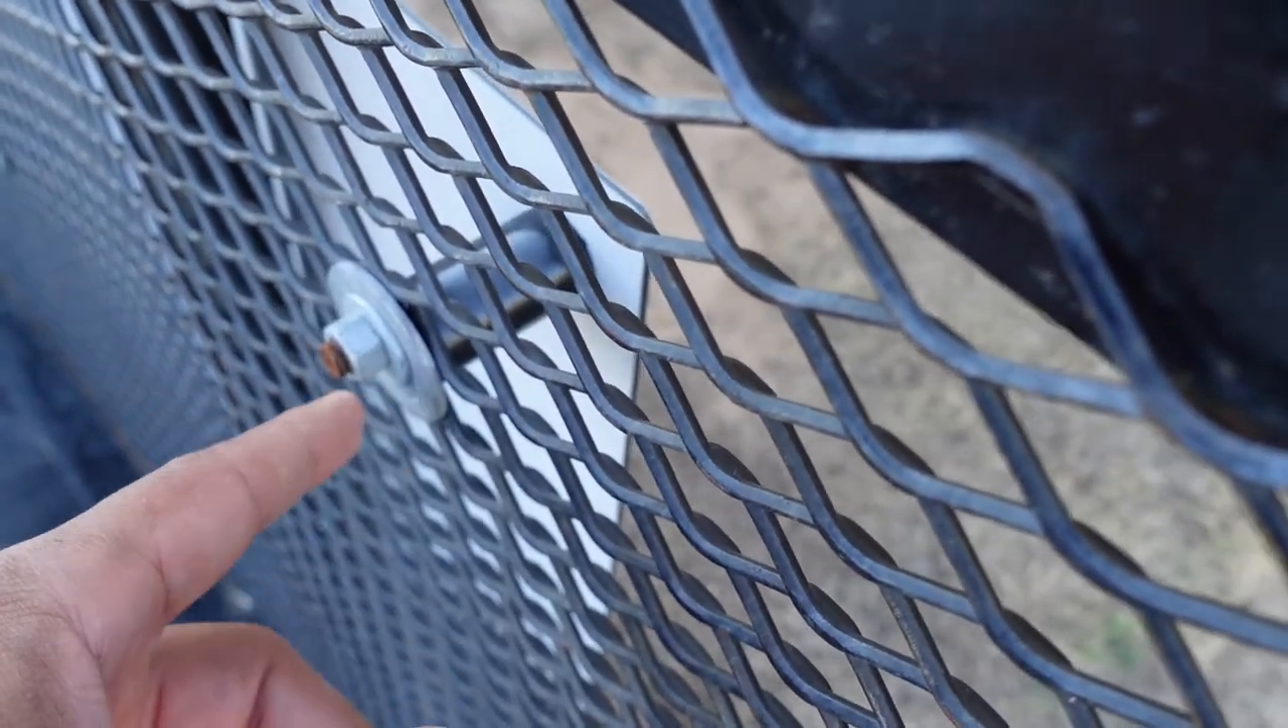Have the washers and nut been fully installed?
Yes.